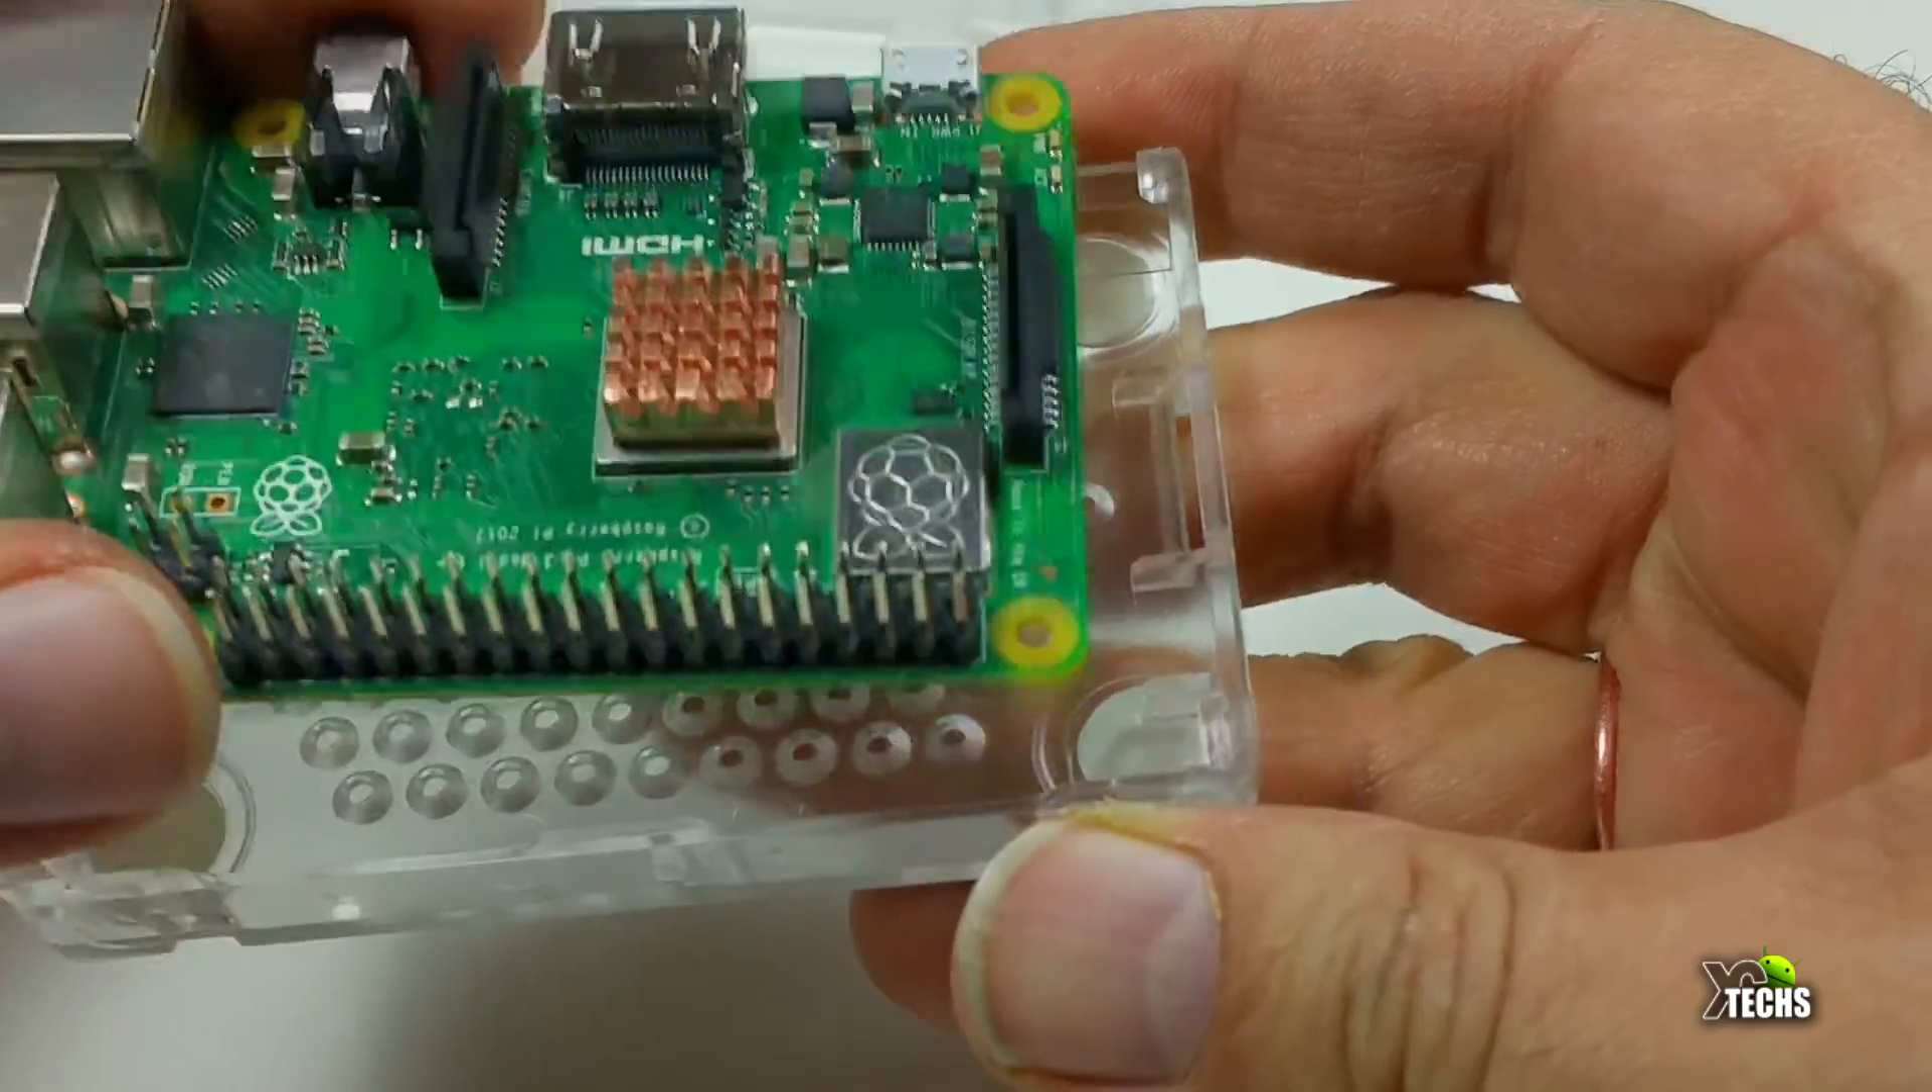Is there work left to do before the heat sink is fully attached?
No.